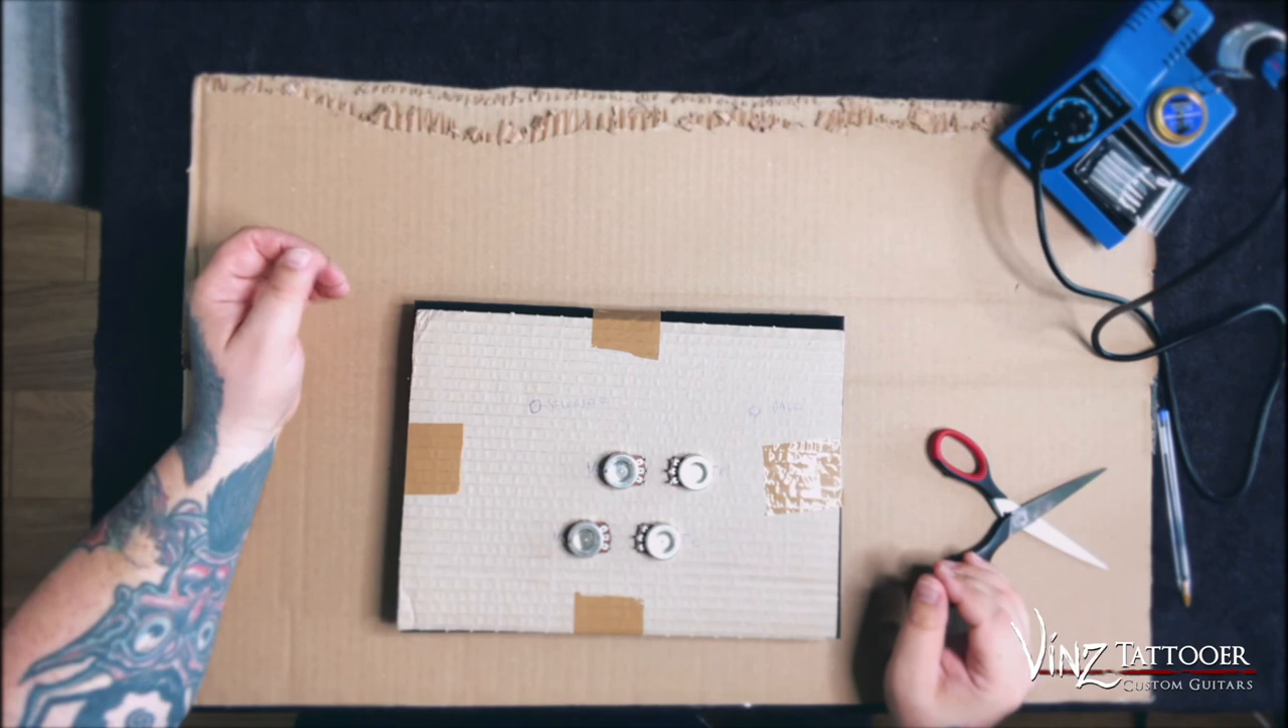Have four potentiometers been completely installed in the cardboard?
Yes.